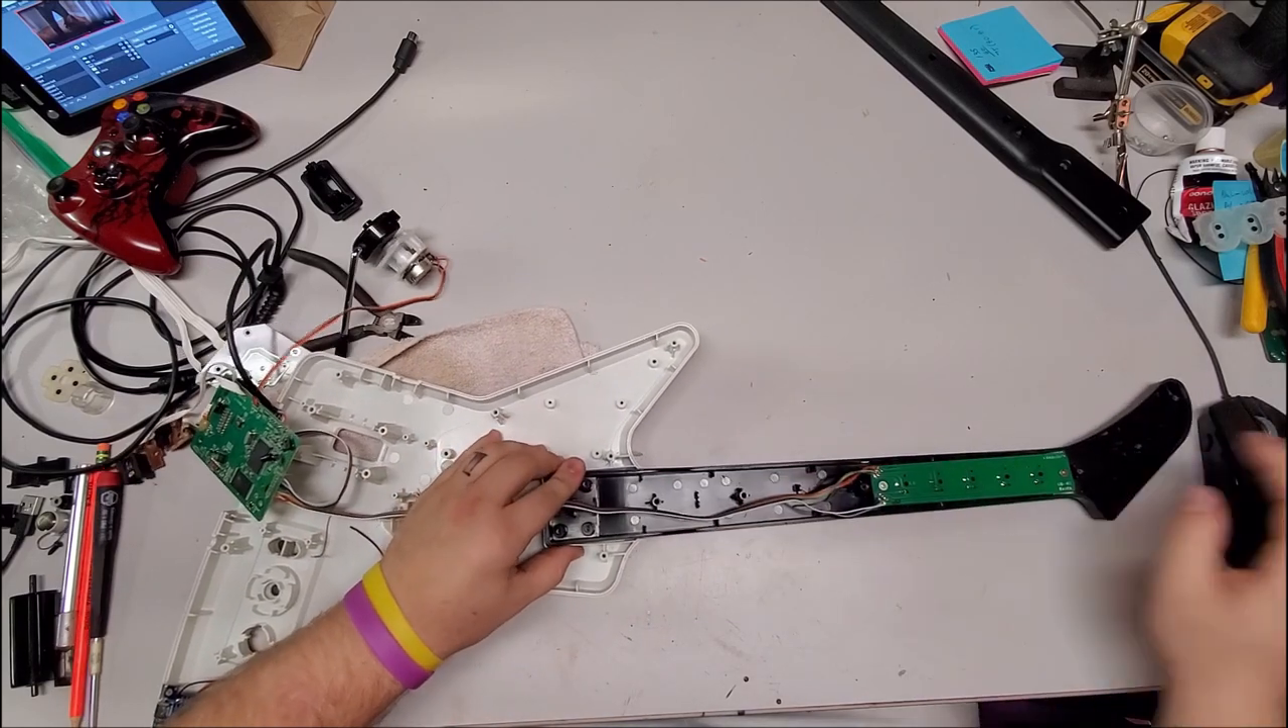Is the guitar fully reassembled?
No.